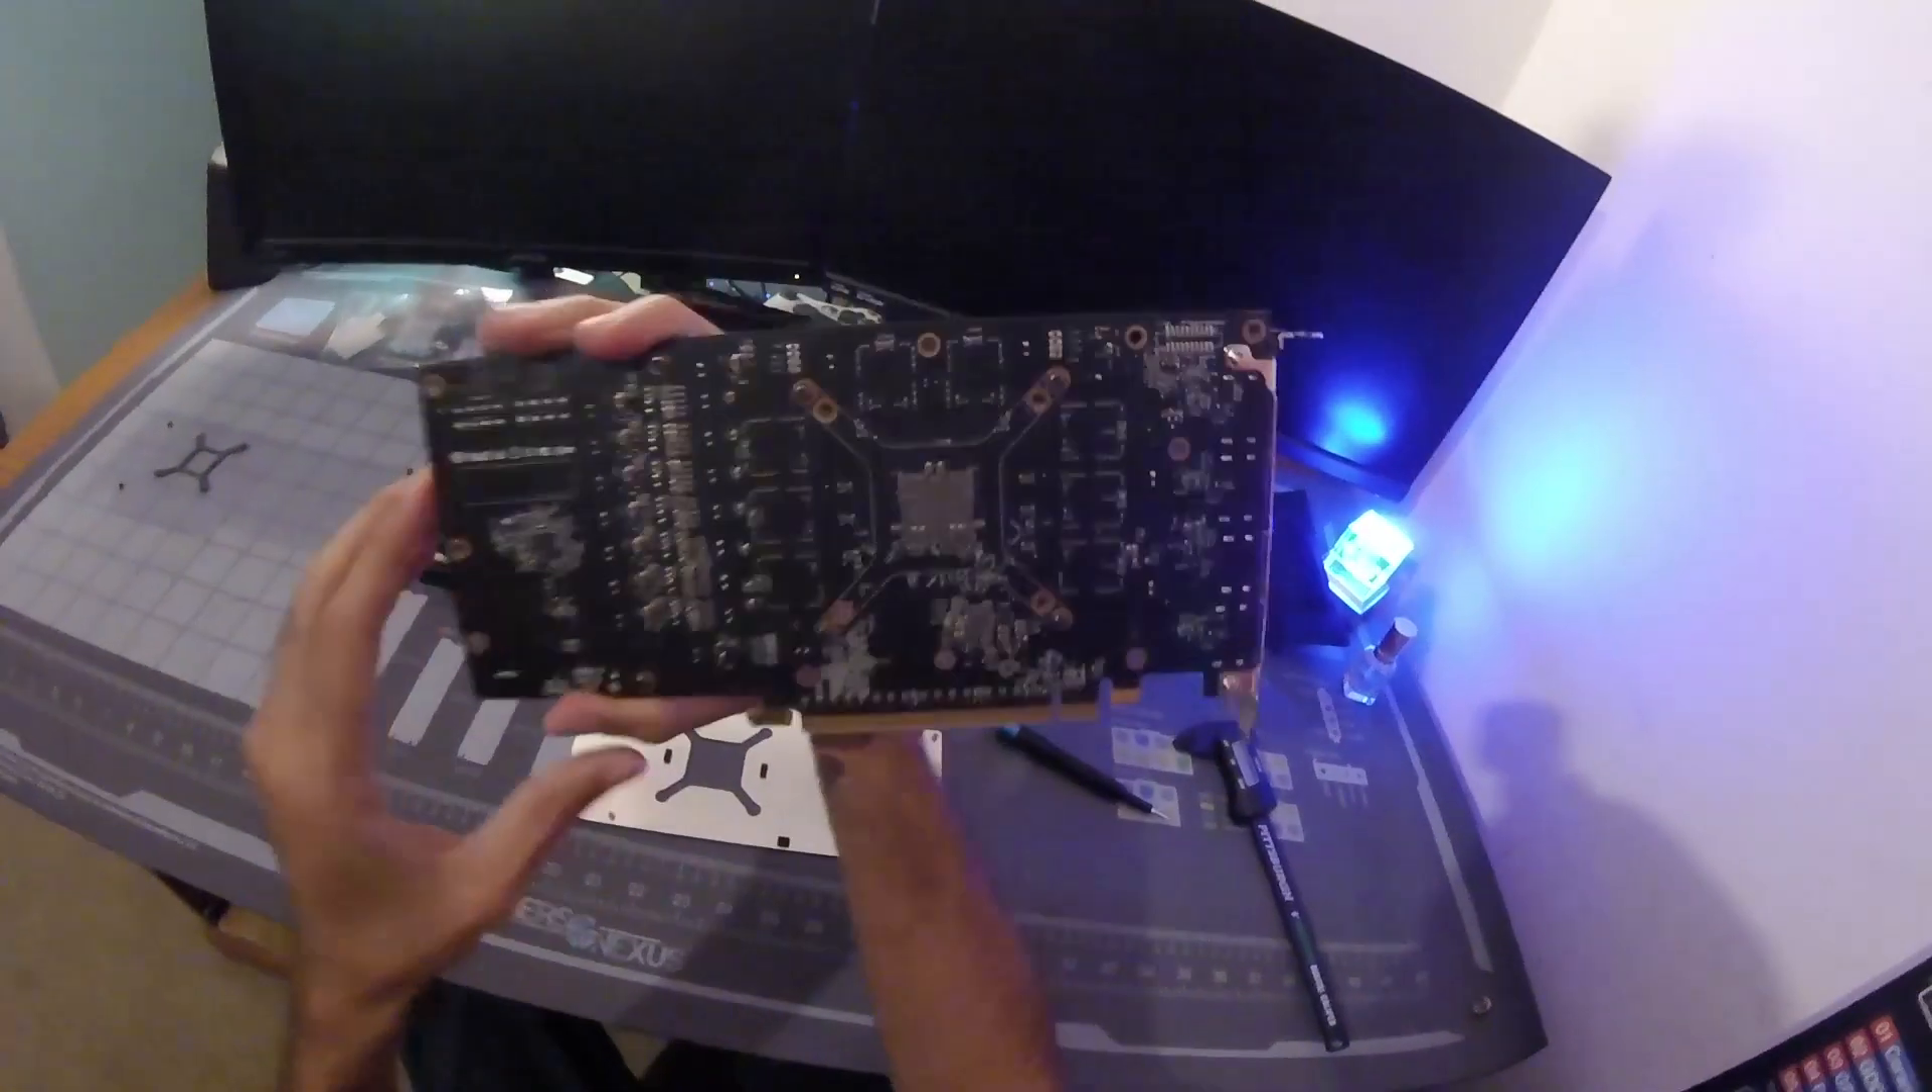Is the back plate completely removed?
Yes.